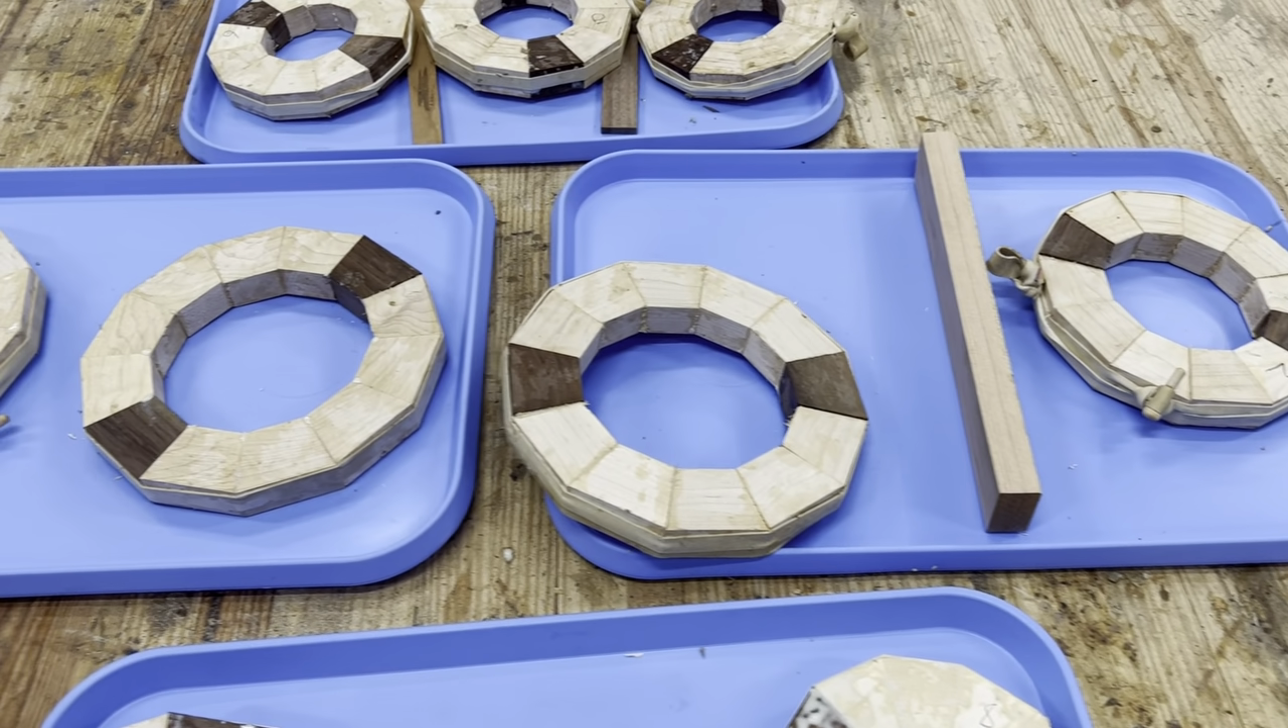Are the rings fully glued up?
Yes.